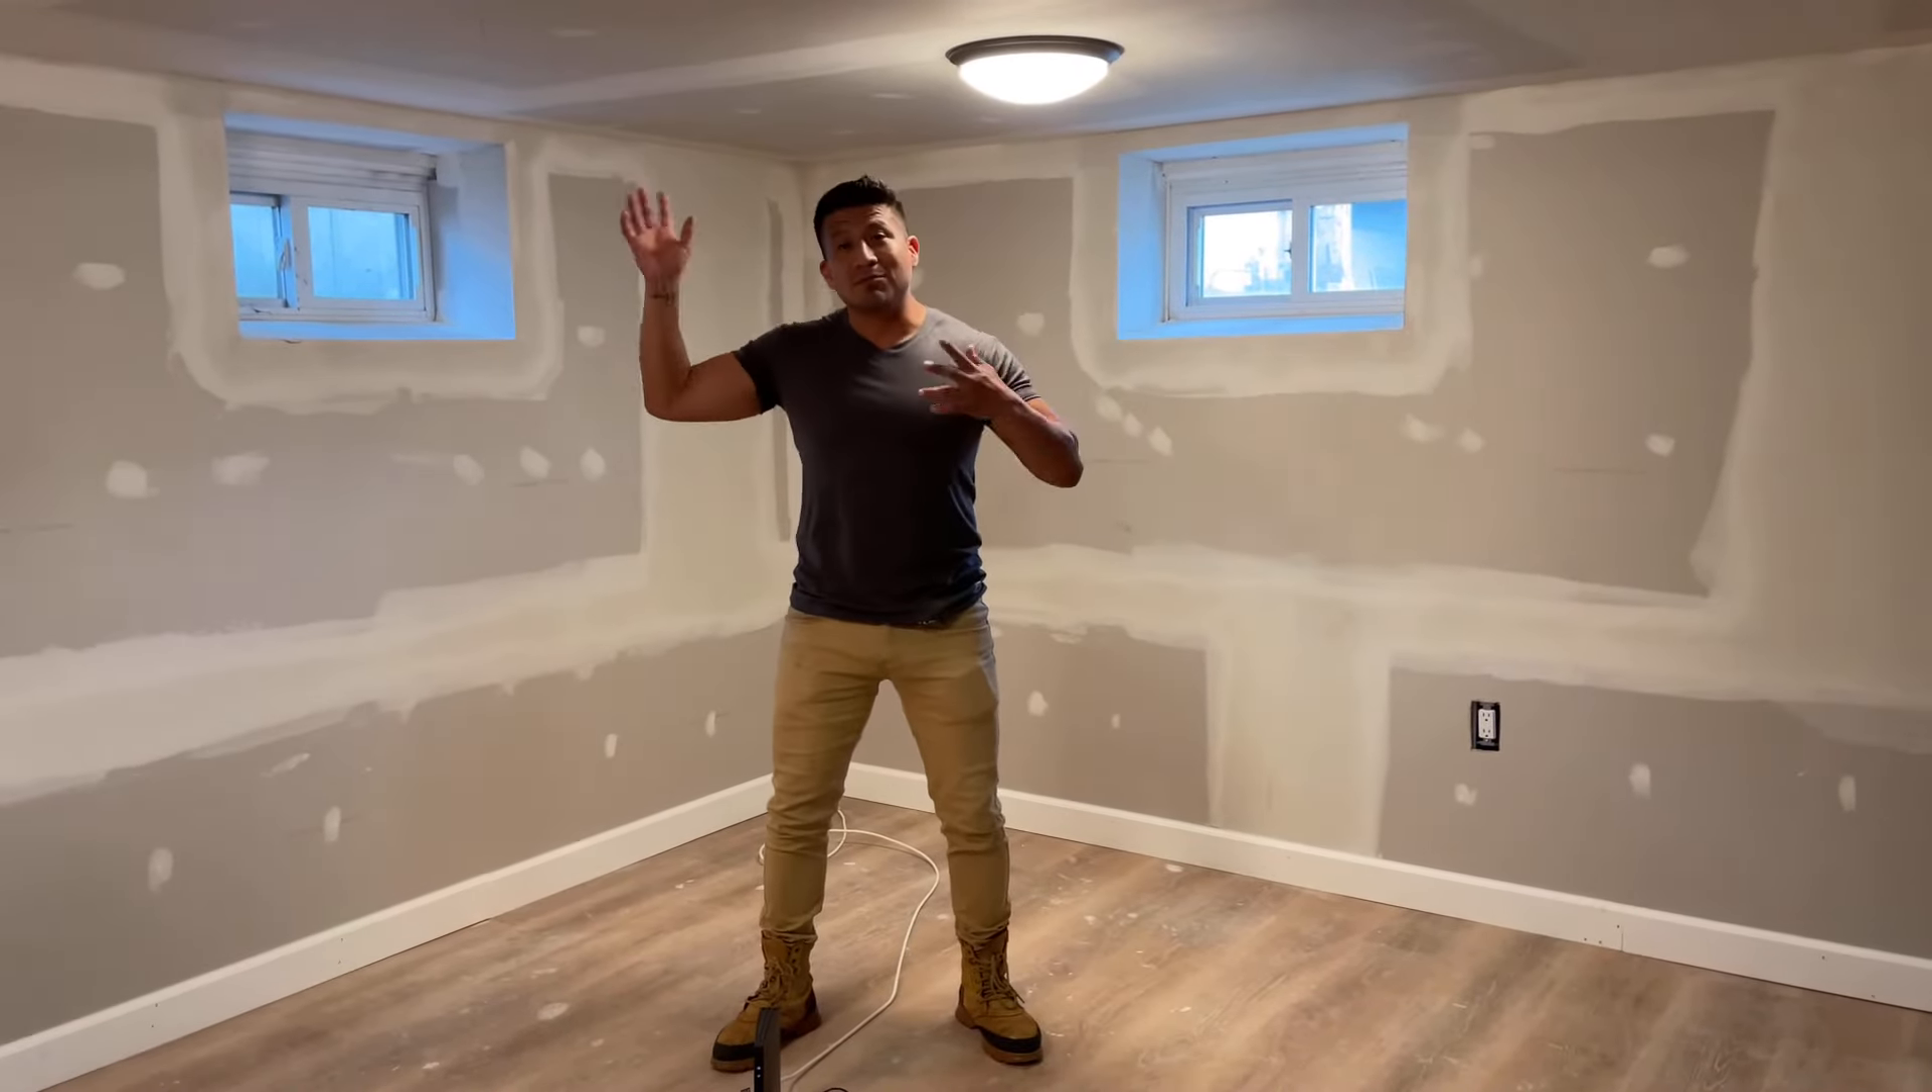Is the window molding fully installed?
No.